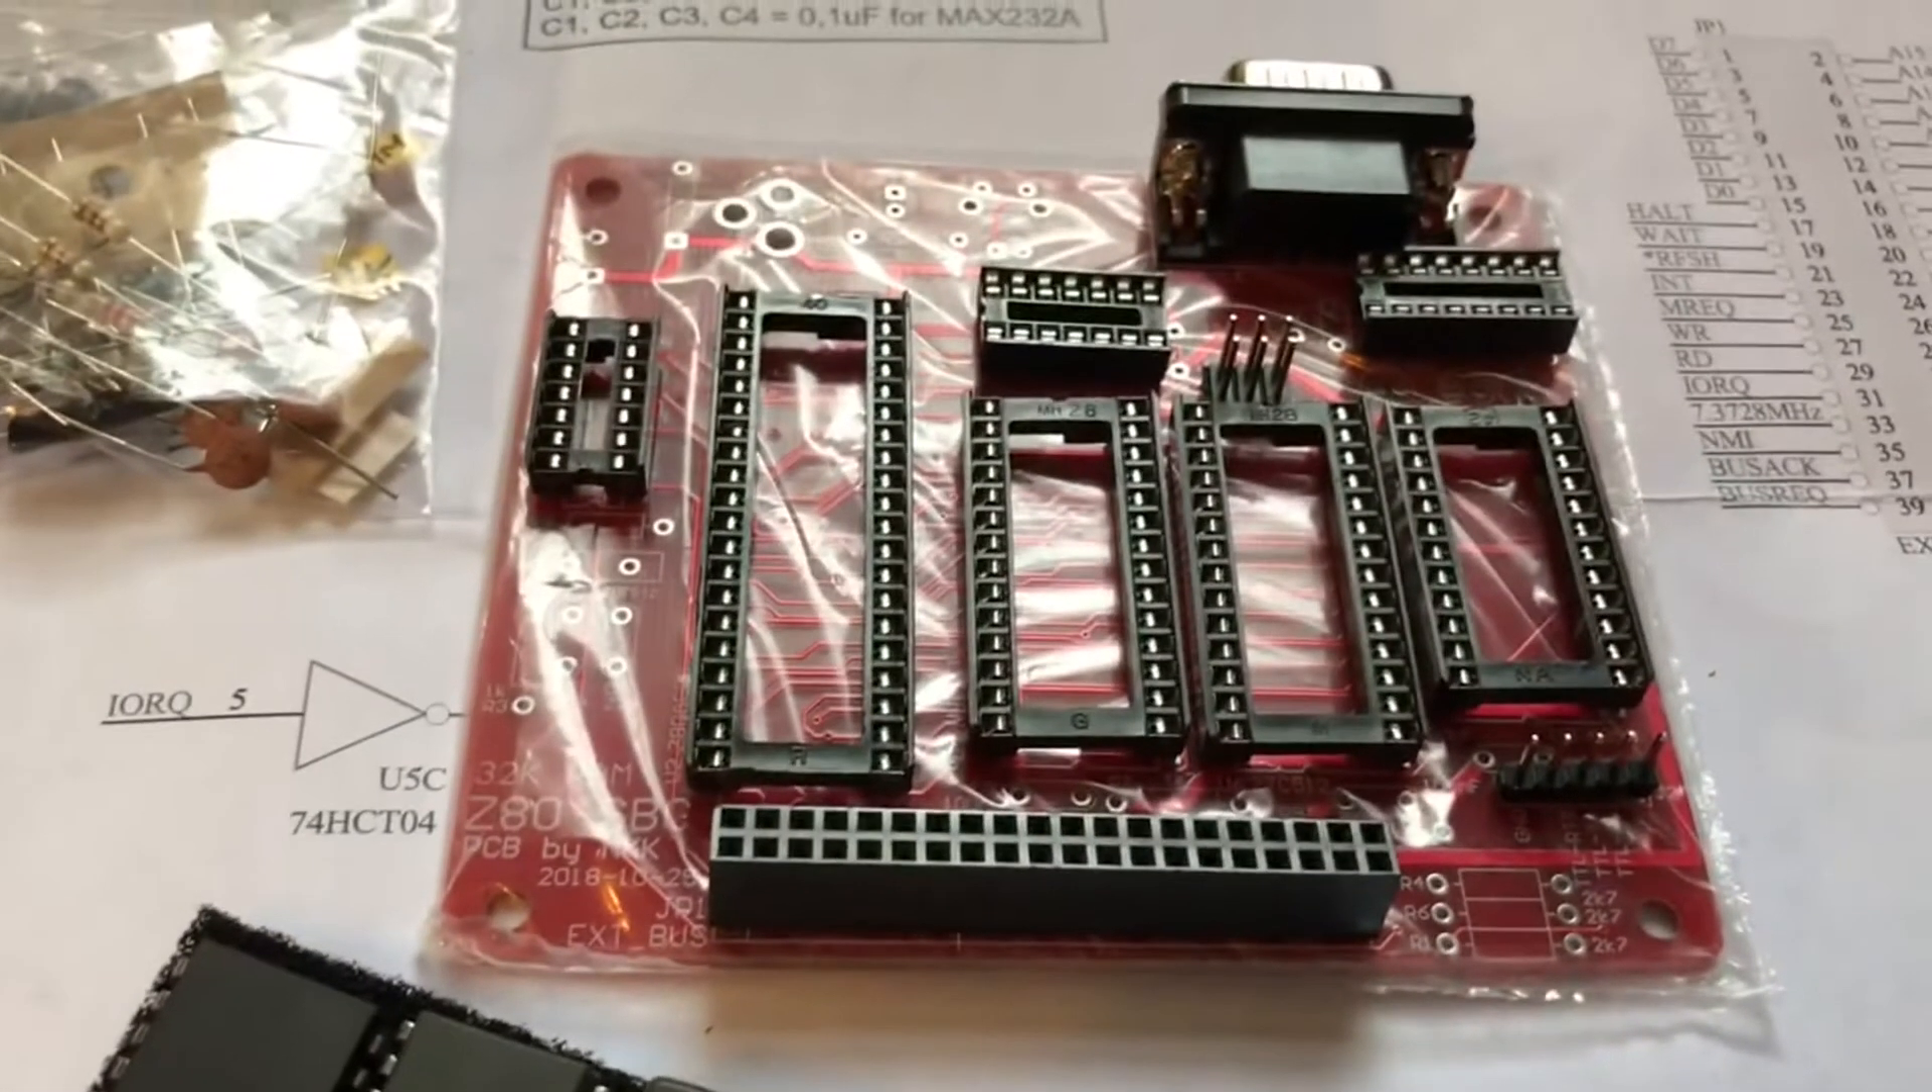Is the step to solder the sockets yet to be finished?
Yes.